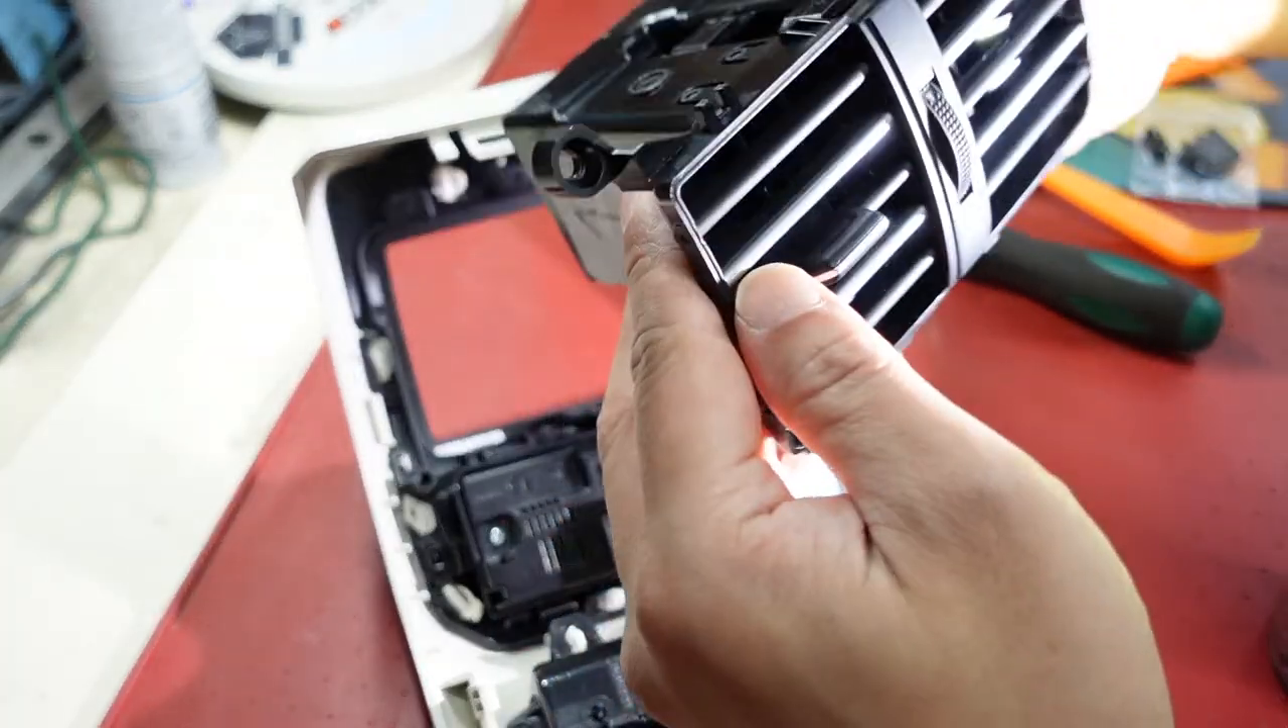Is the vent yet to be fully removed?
No.